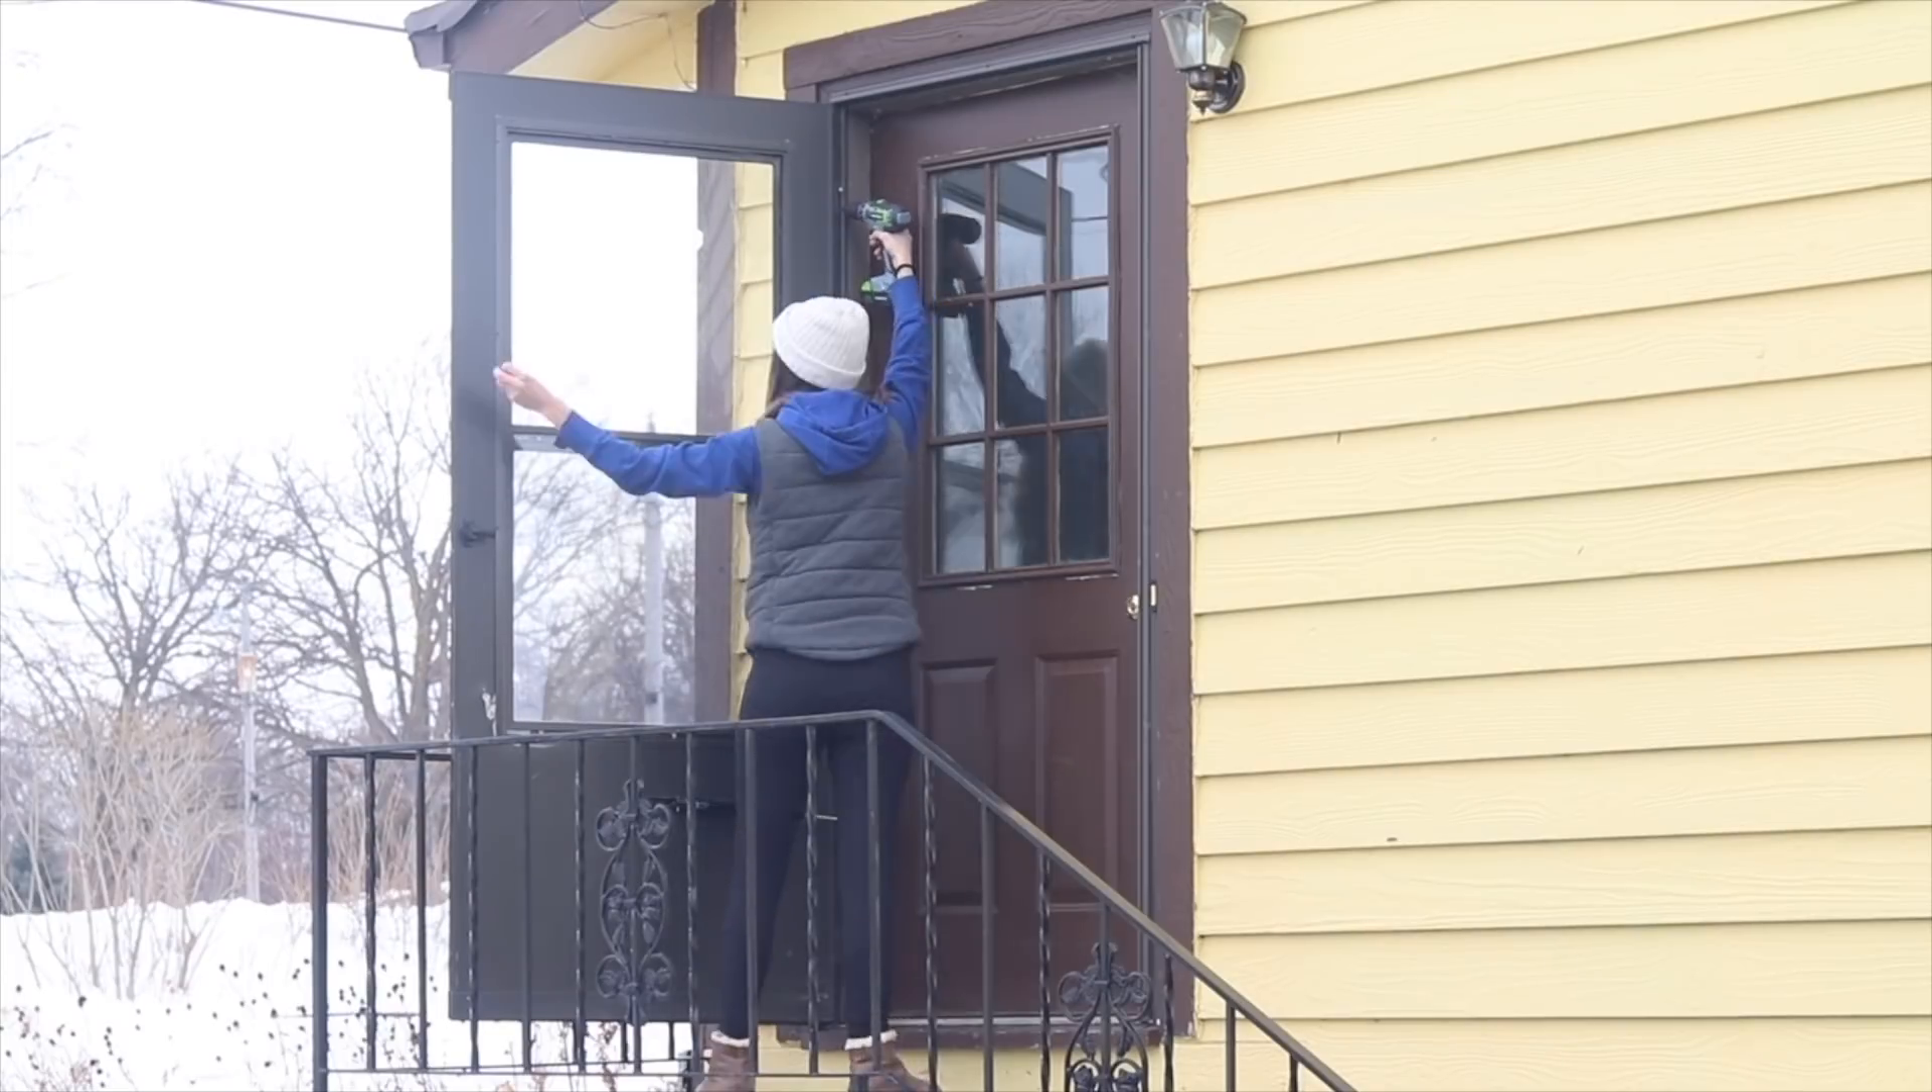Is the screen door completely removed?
No.